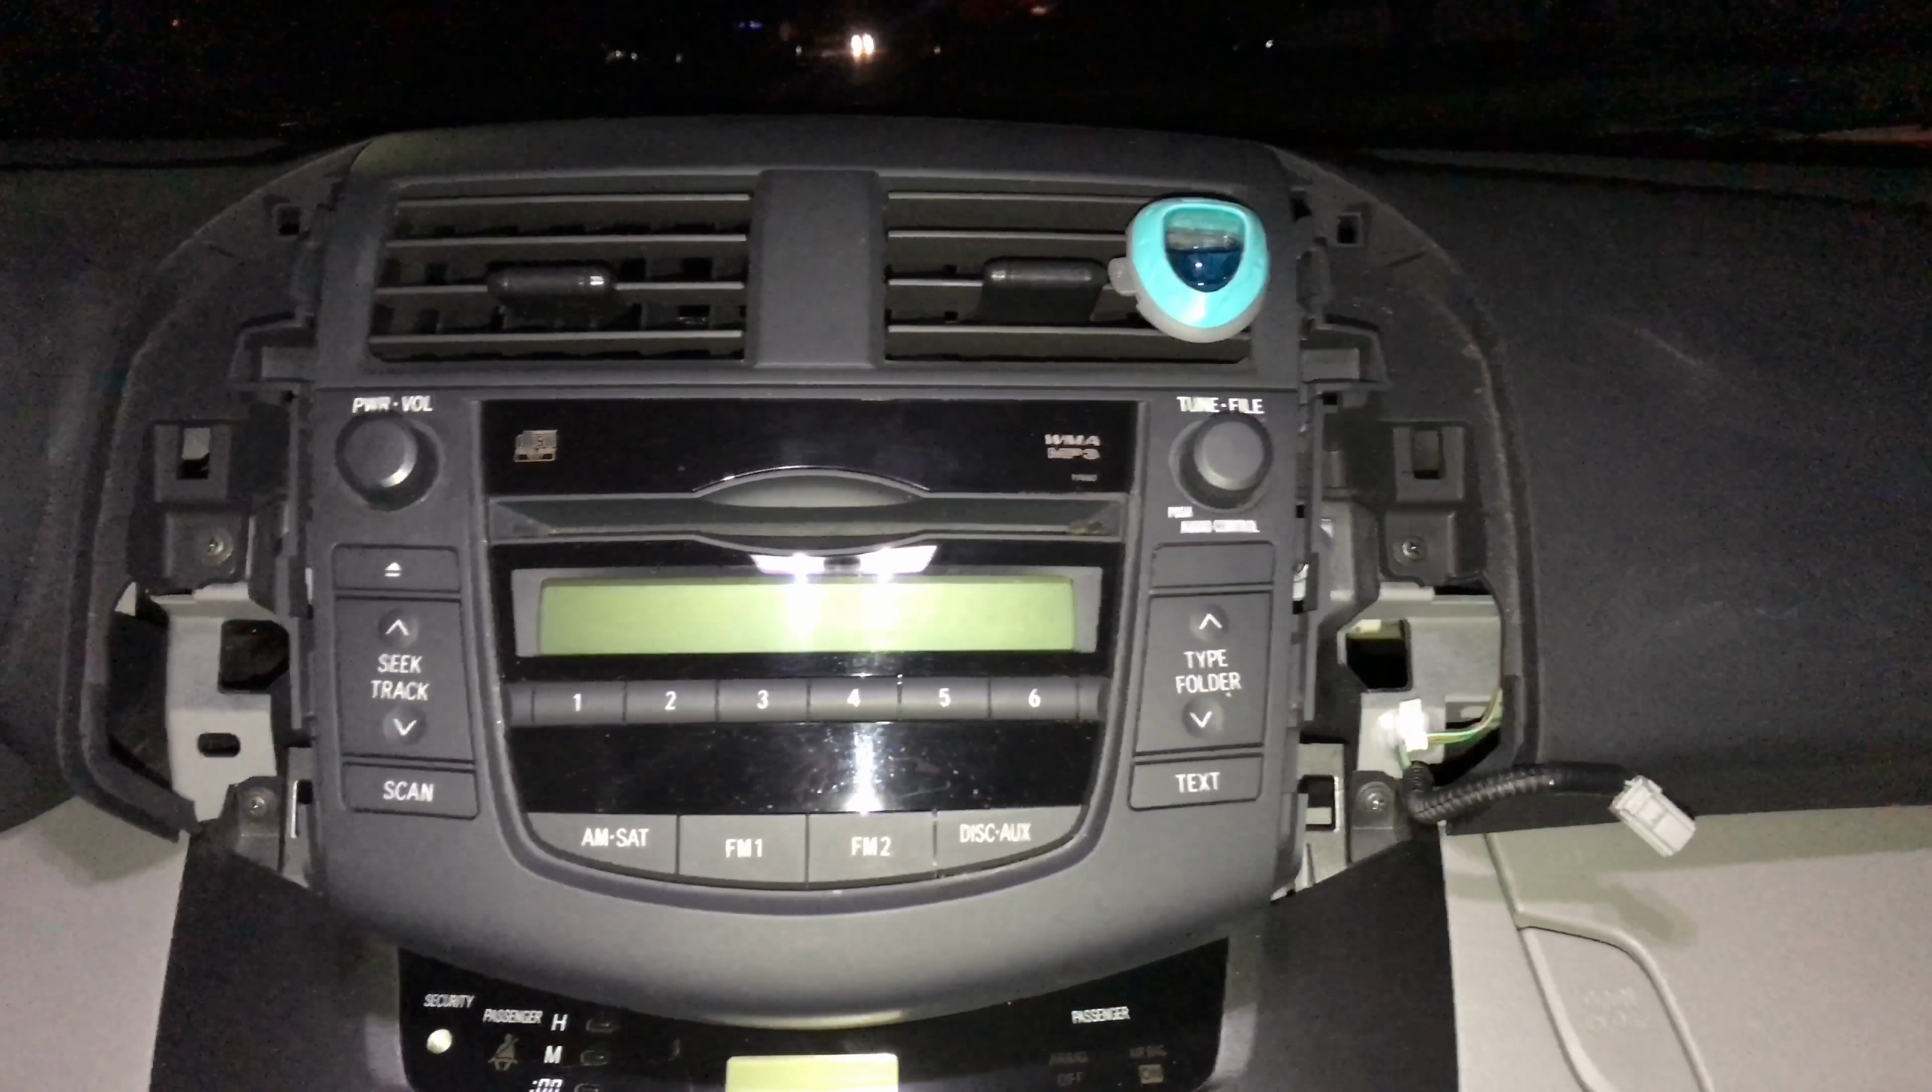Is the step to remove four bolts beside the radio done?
No.